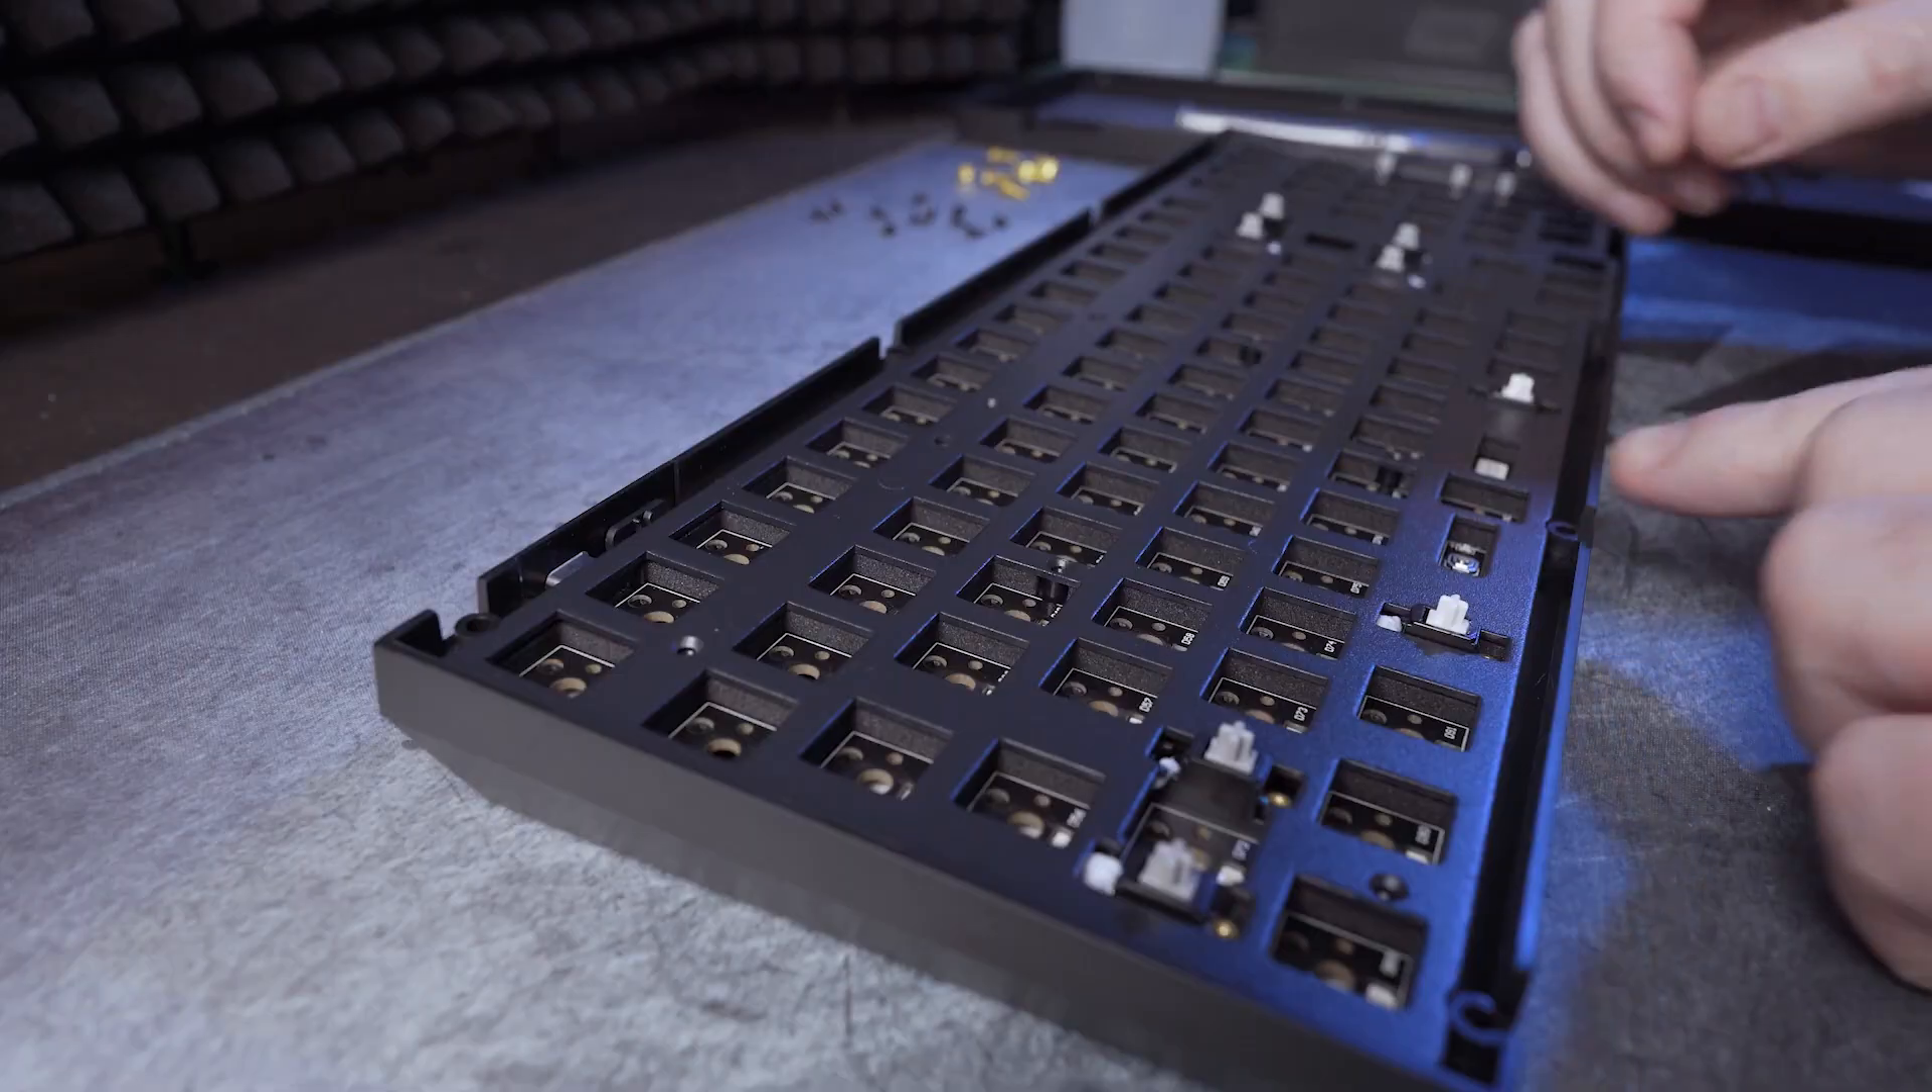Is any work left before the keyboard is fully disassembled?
Yes.